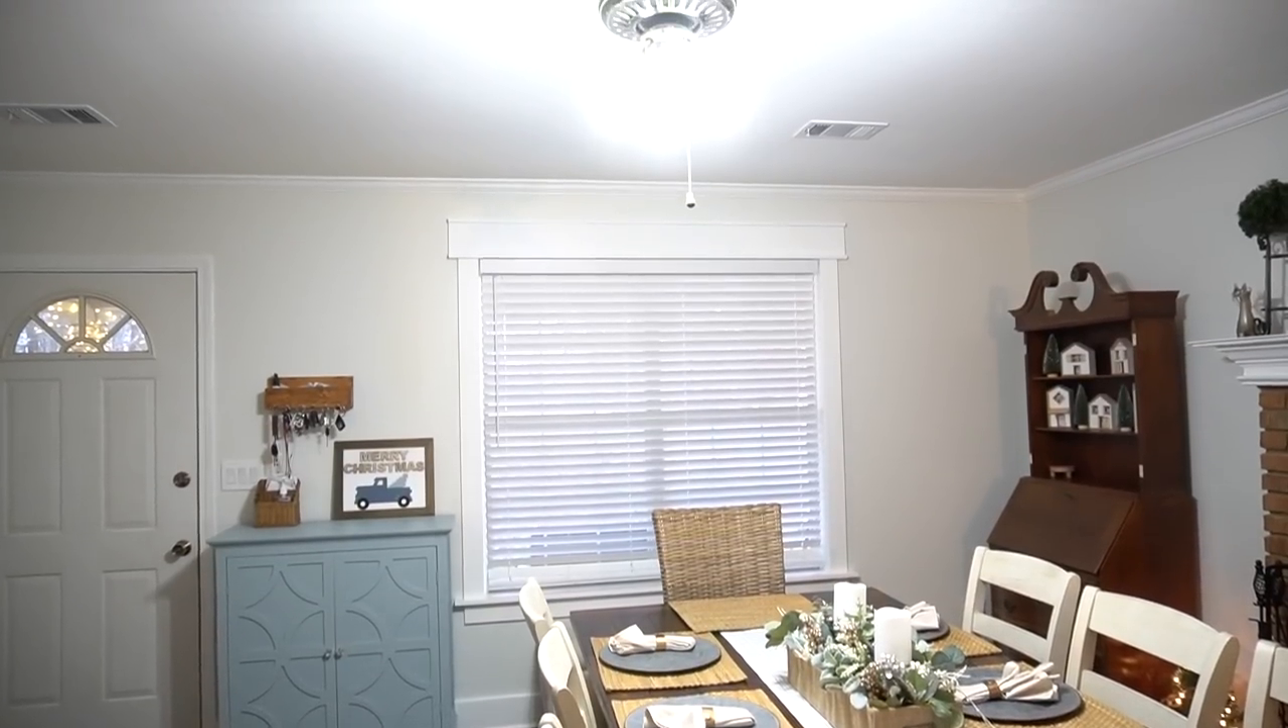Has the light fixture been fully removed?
No.